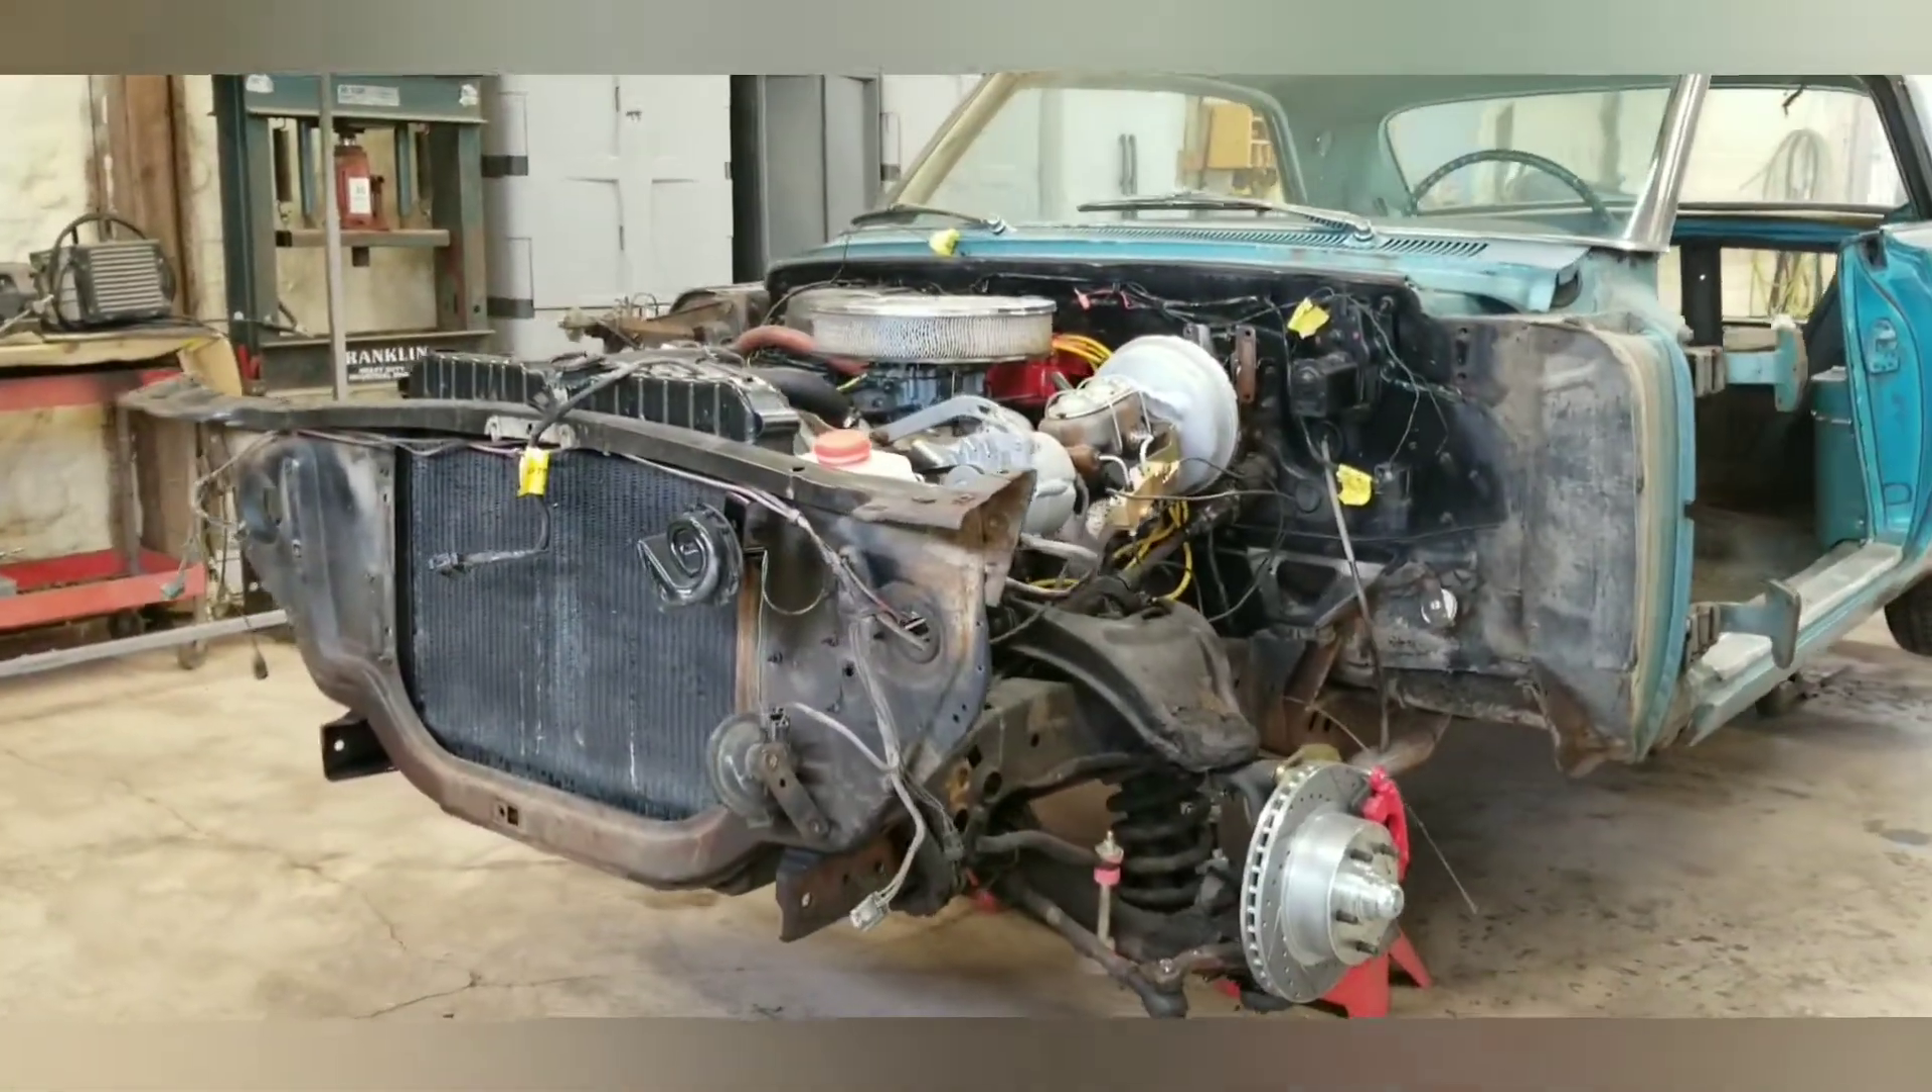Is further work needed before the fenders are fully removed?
No.